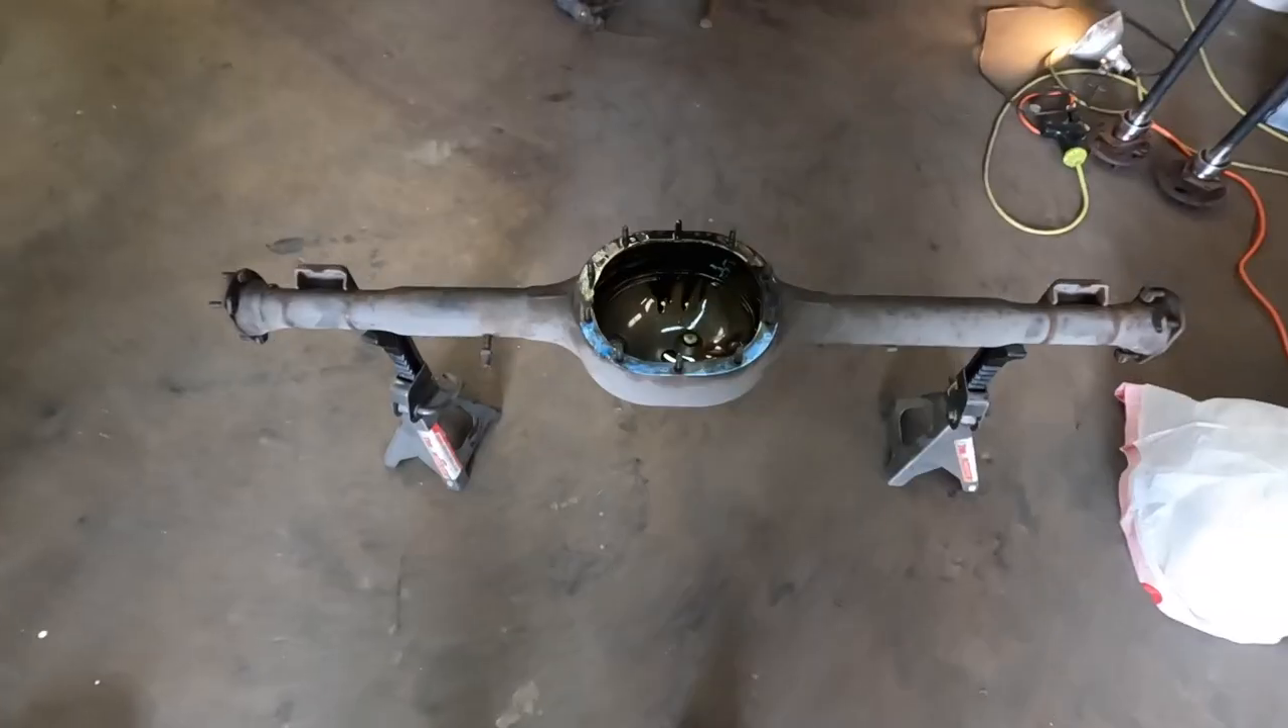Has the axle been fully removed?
Yes.